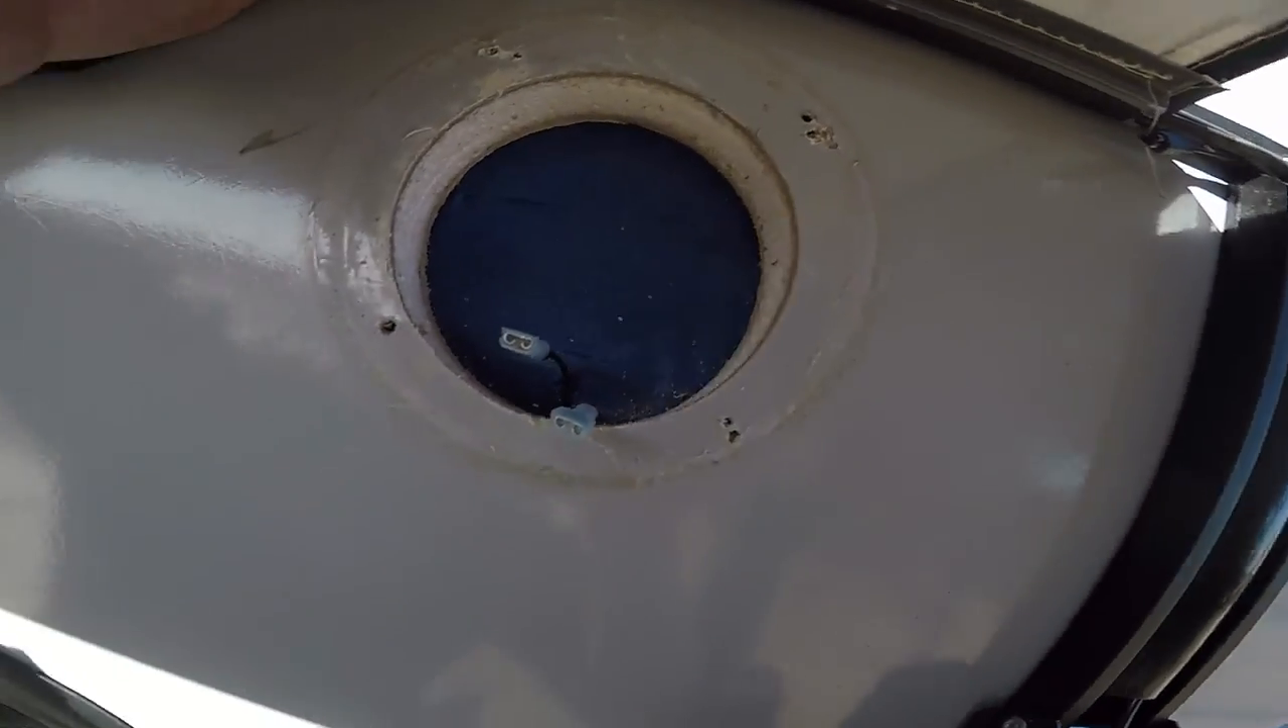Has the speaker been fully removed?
Yes.